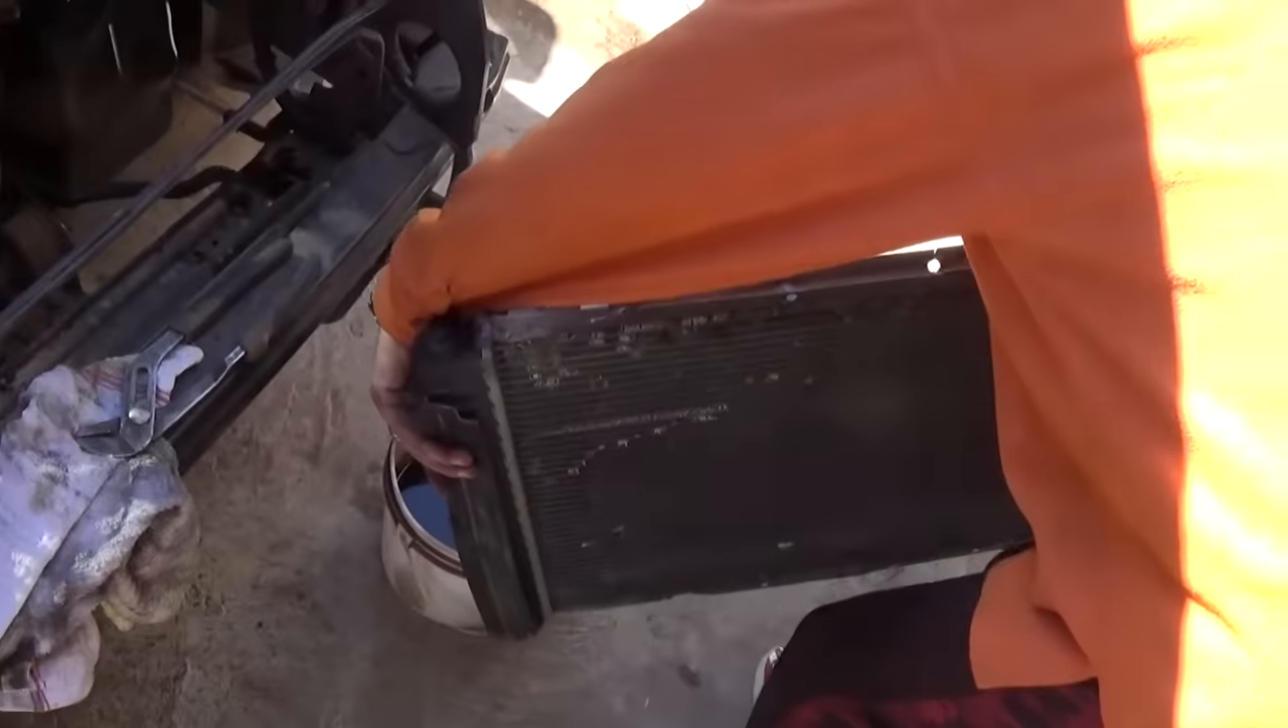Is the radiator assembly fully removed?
Yes.